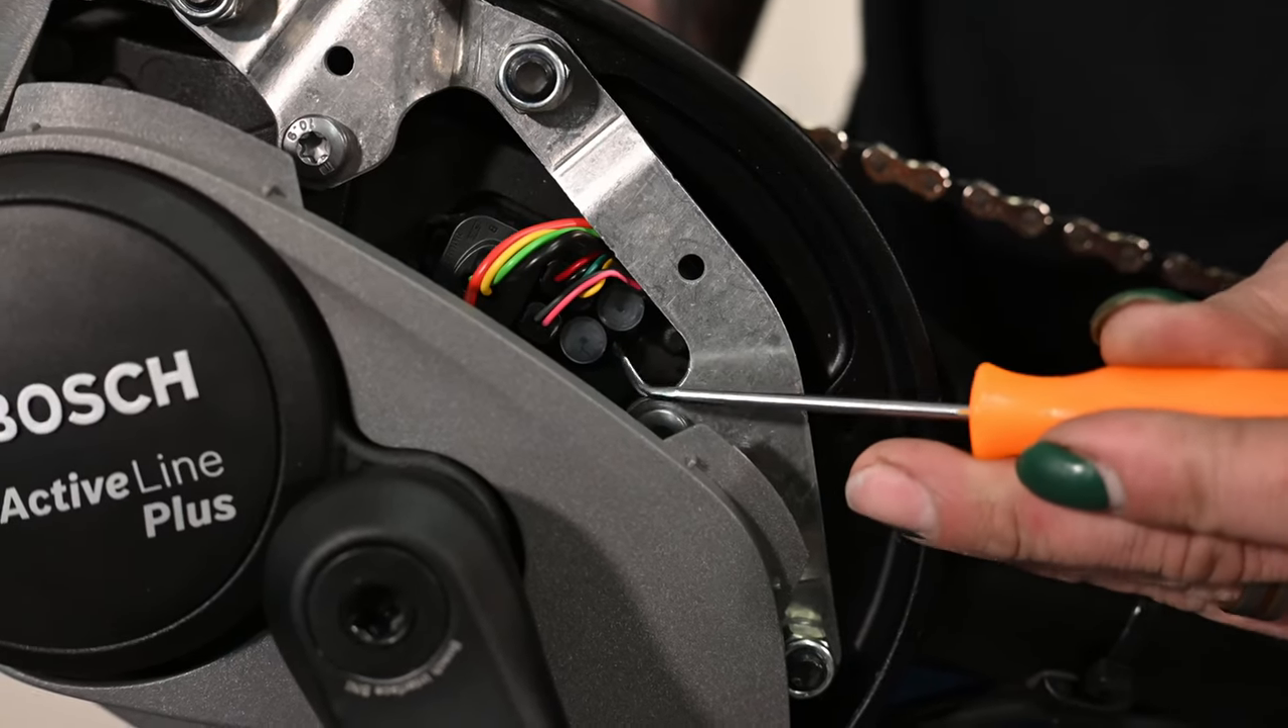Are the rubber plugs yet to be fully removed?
Yes.